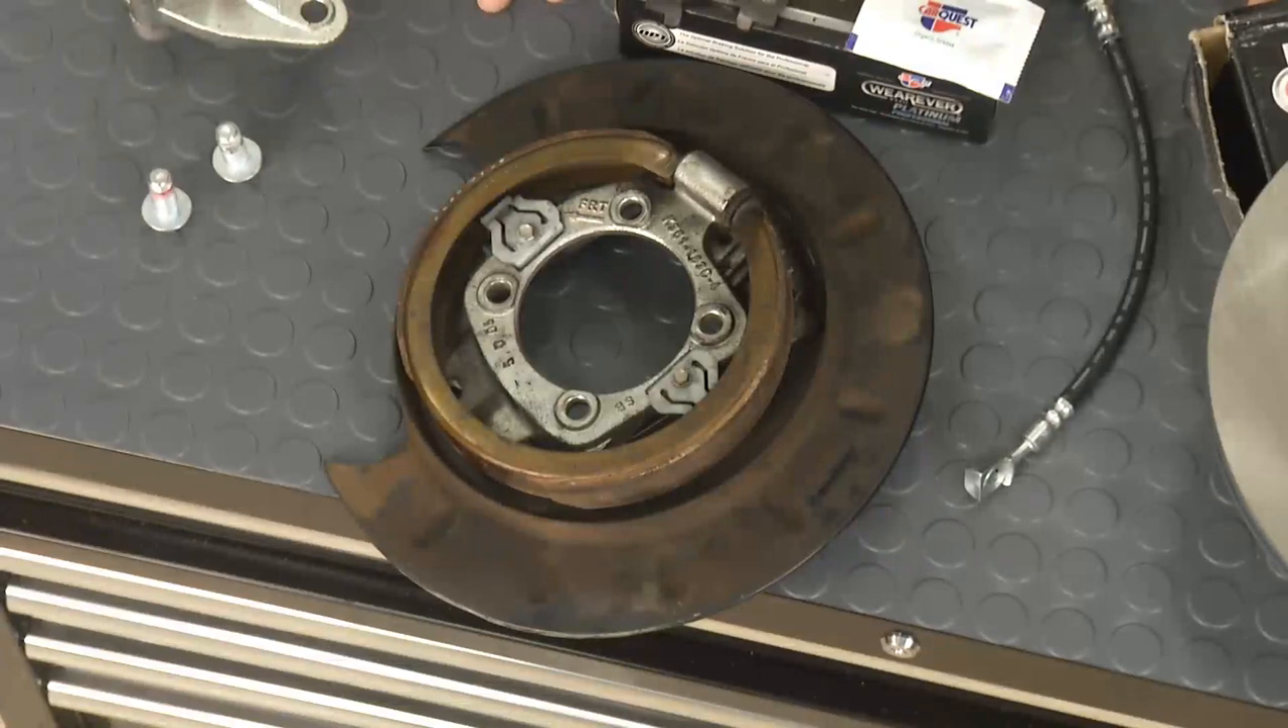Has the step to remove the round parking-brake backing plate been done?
Yes.